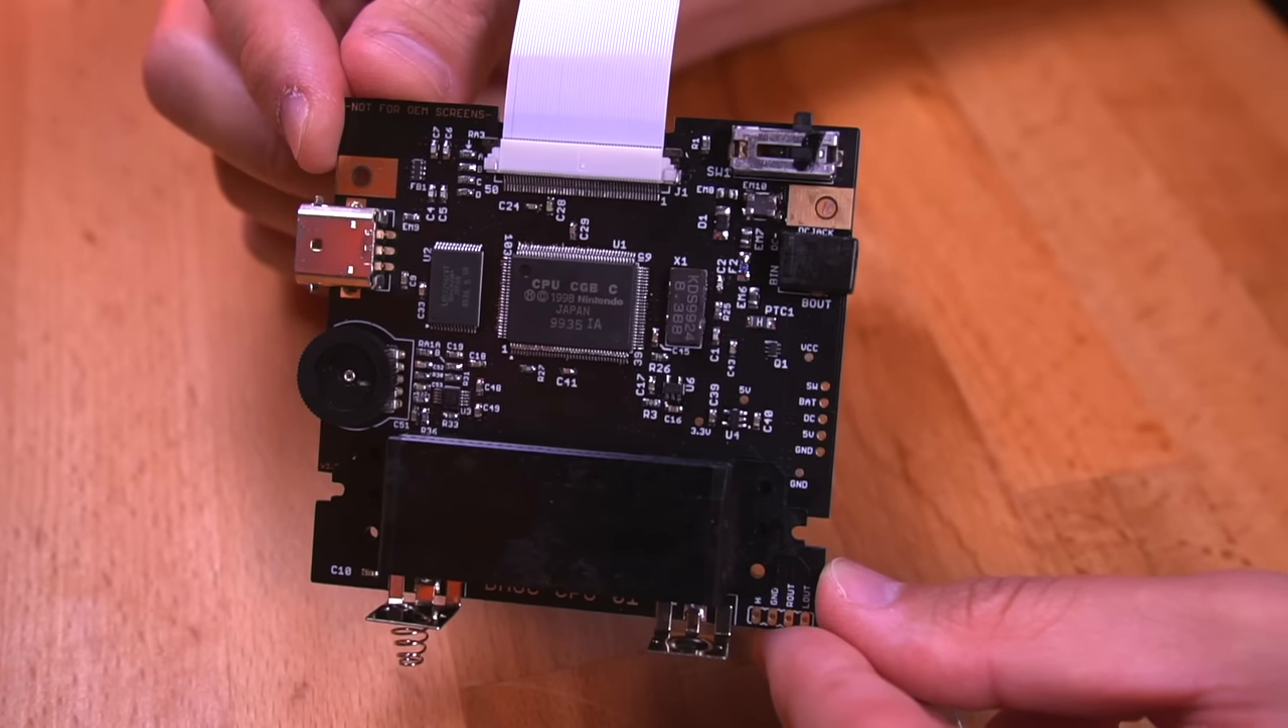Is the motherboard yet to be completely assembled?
No.